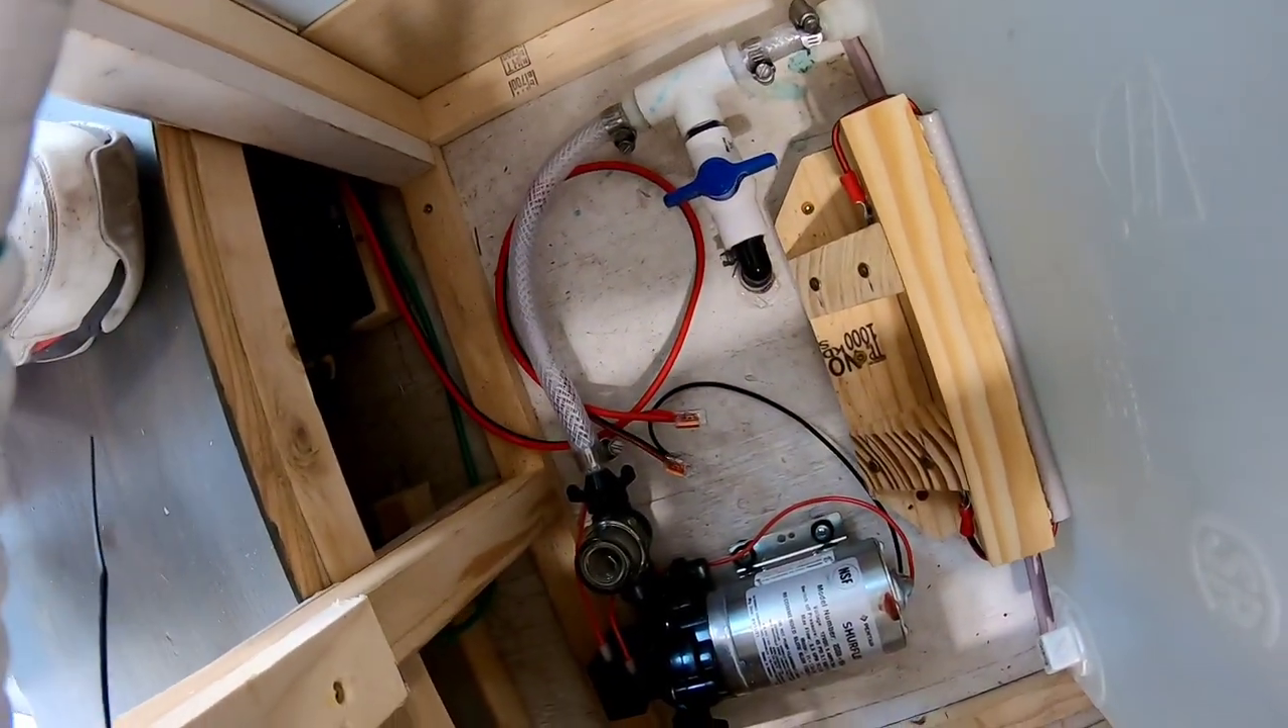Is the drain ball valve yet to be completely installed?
No.